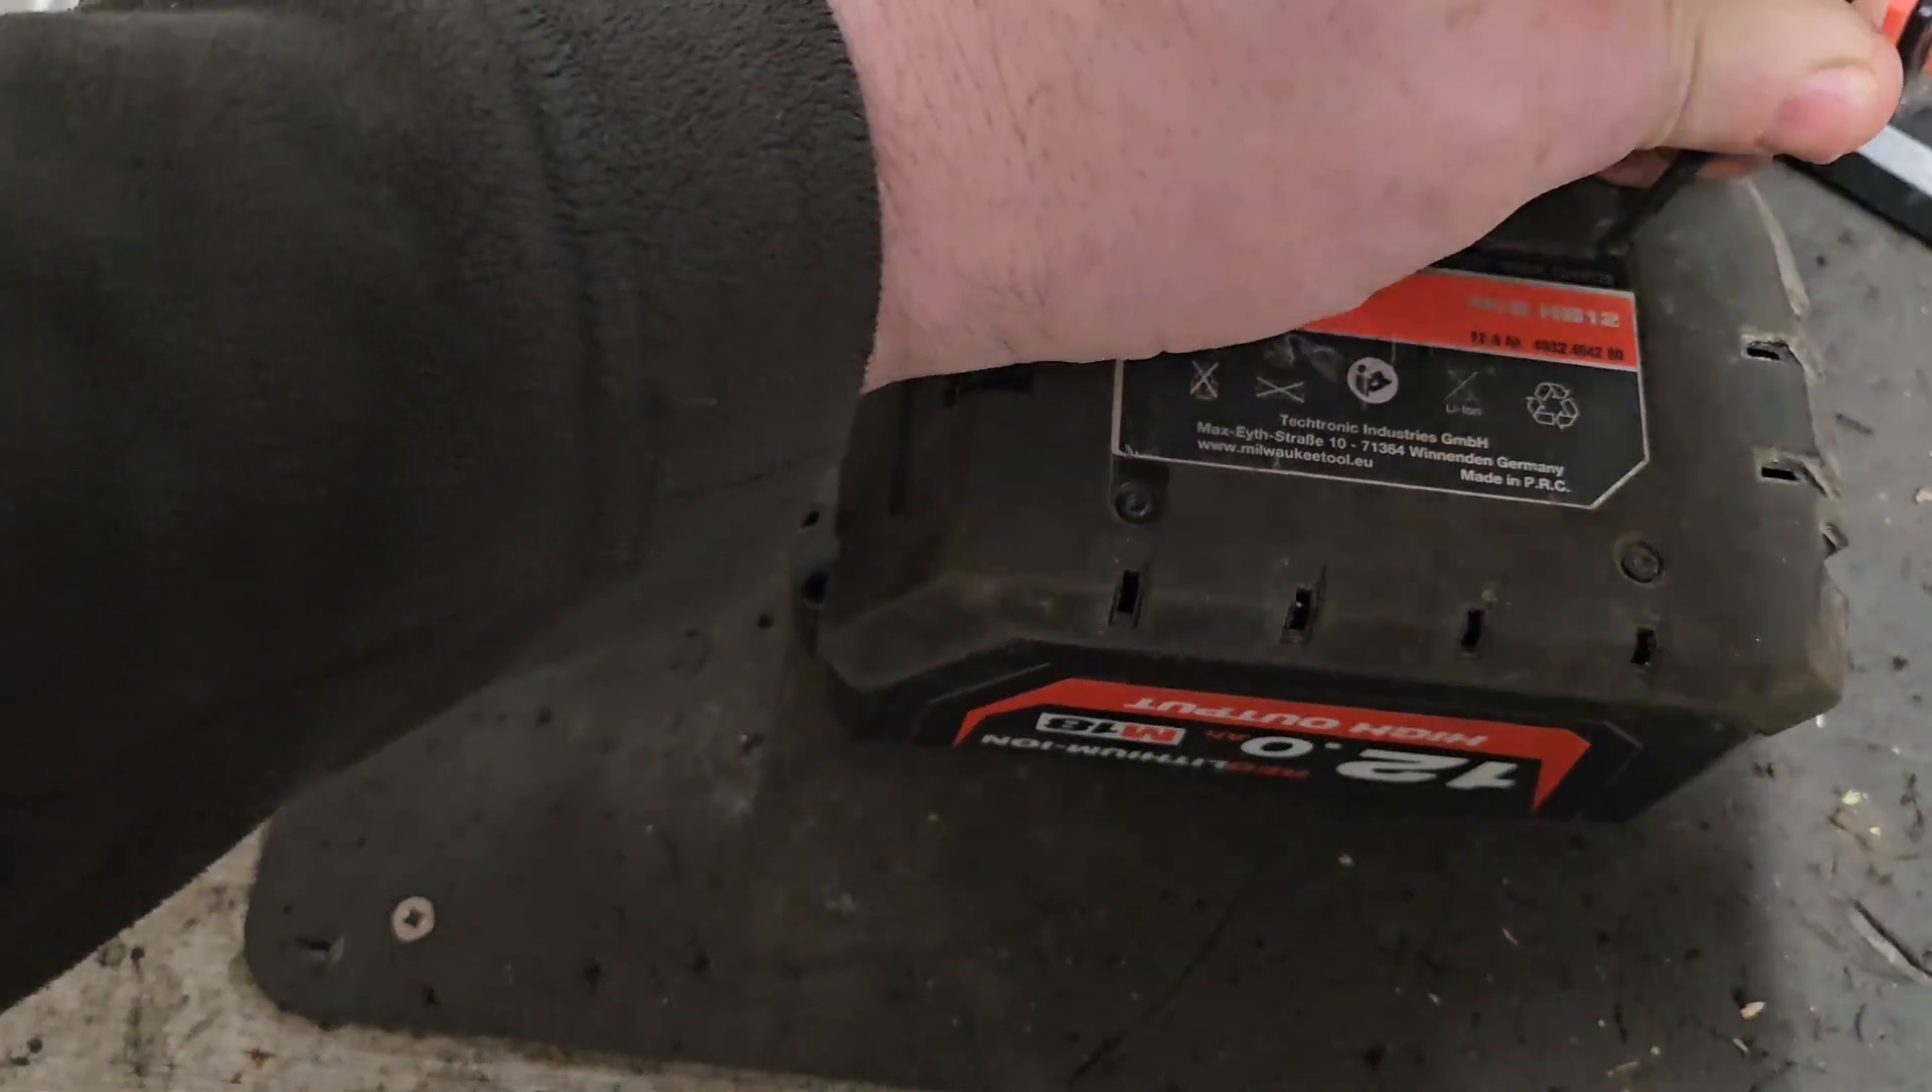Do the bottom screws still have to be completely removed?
Yes.